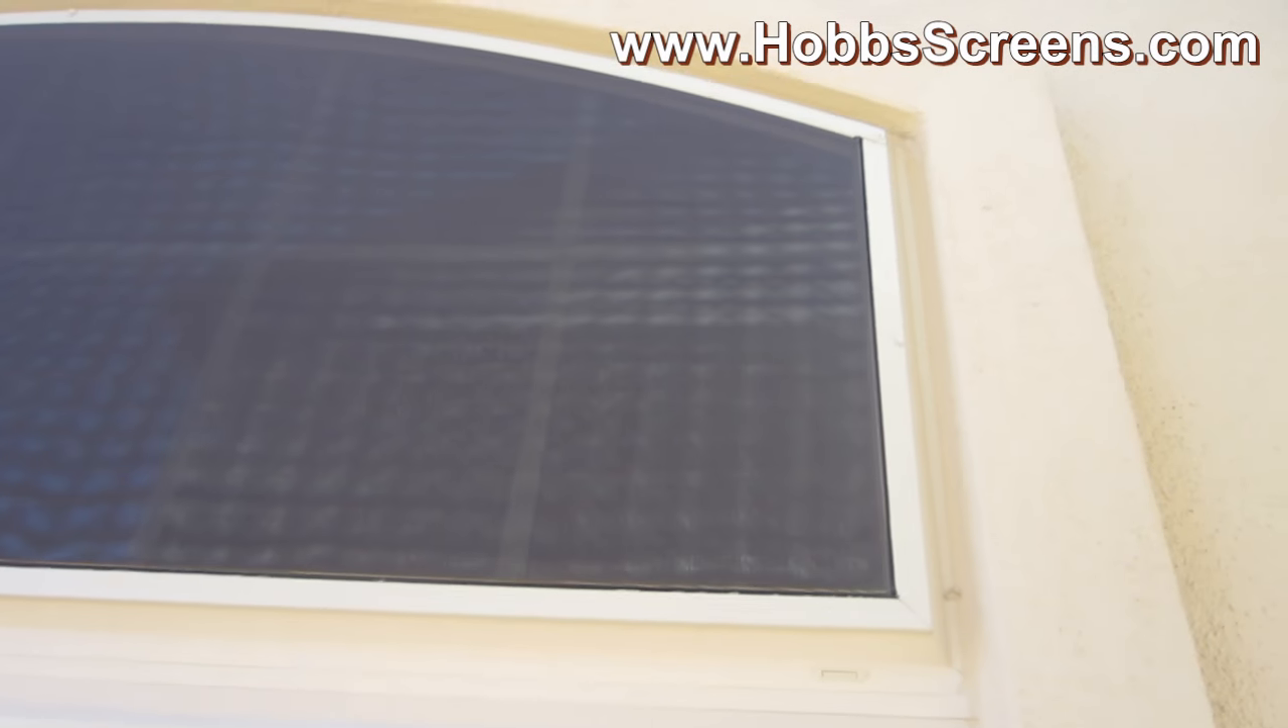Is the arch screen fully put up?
Yes.